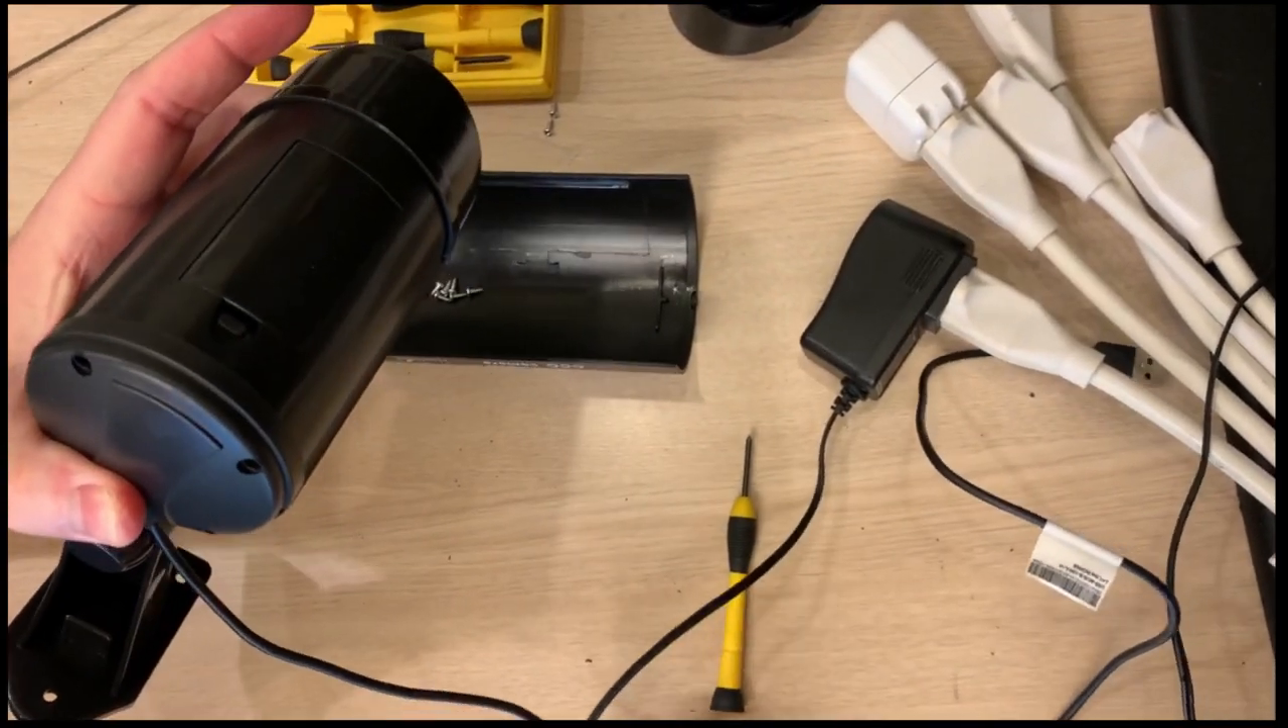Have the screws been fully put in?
No.